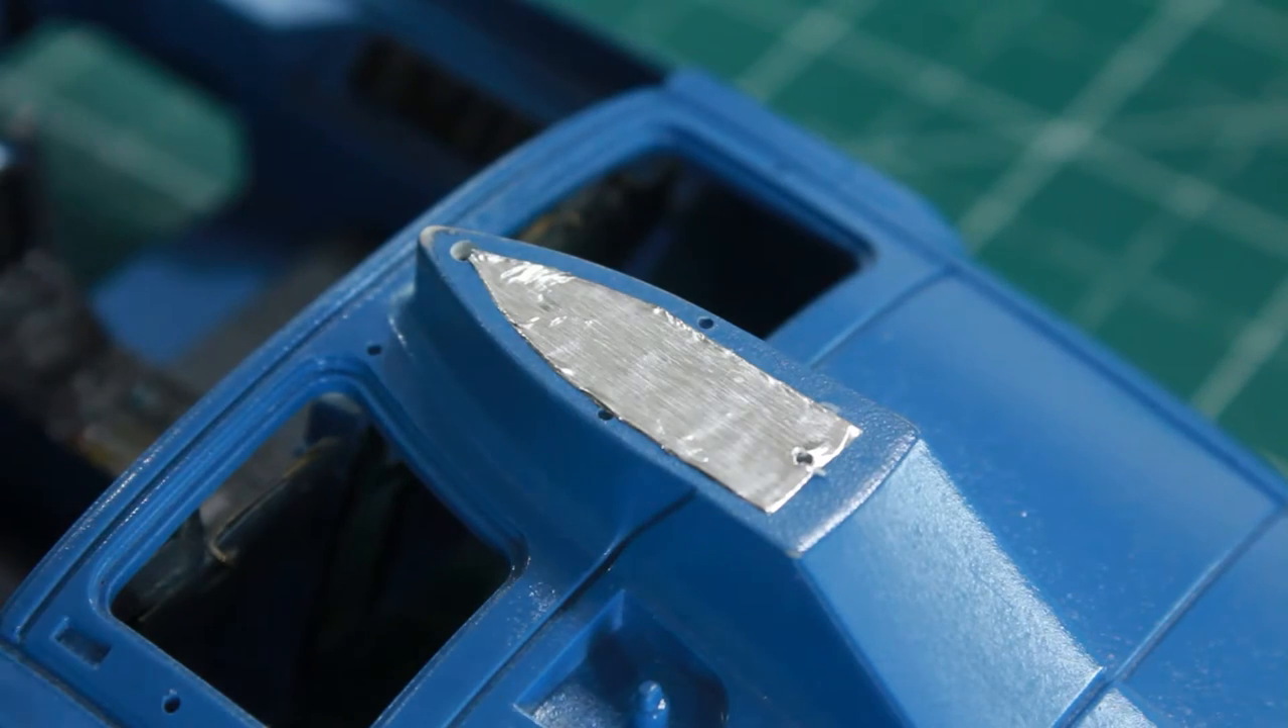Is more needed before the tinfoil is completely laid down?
No.